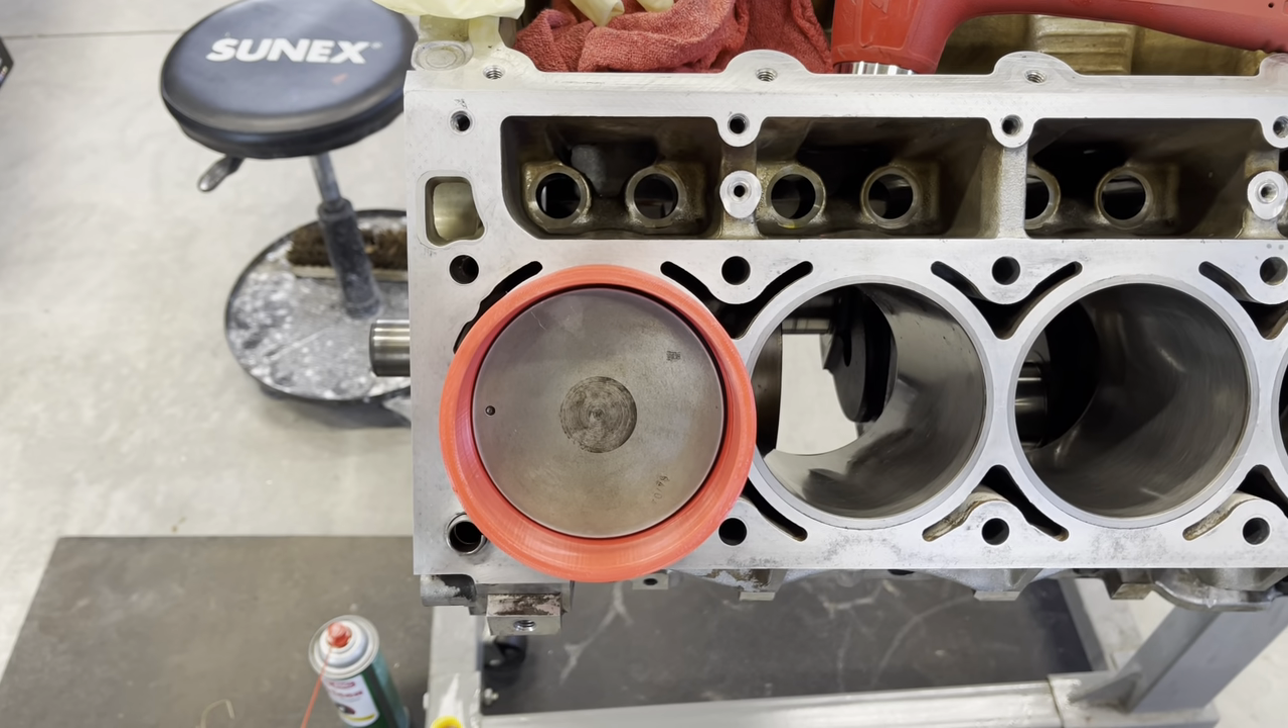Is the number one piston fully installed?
No.